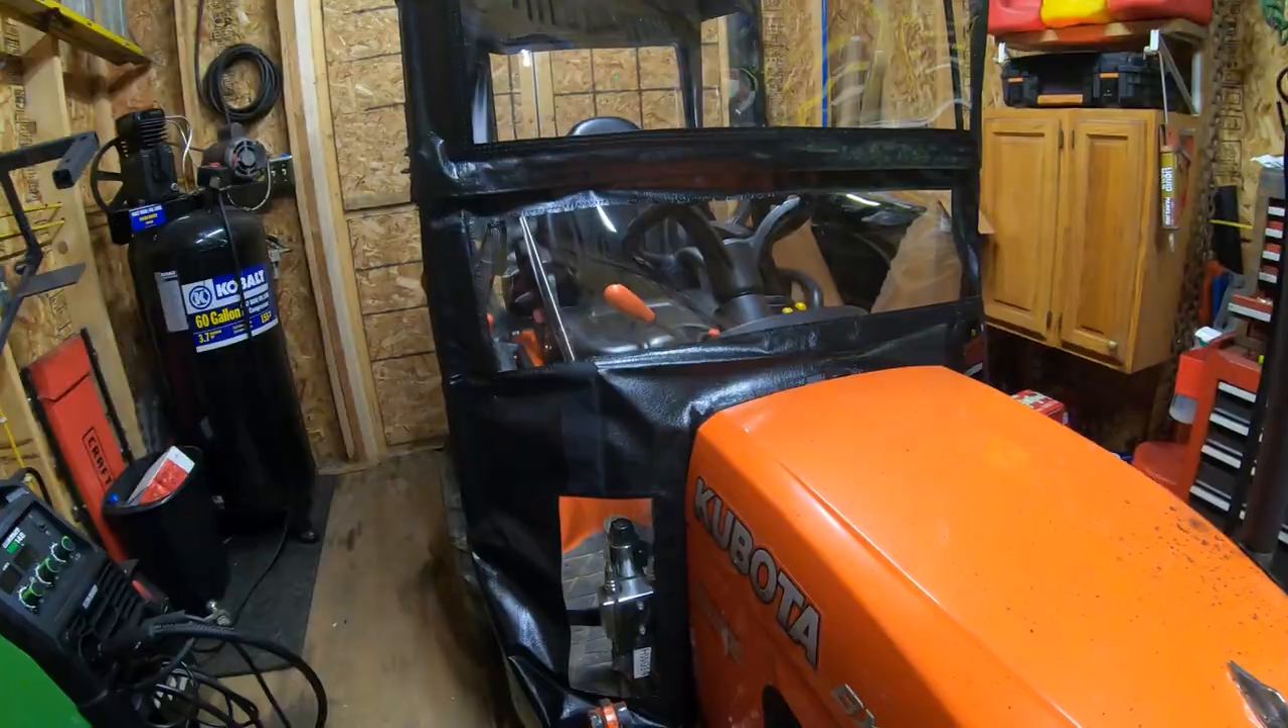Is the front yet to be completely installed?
No.